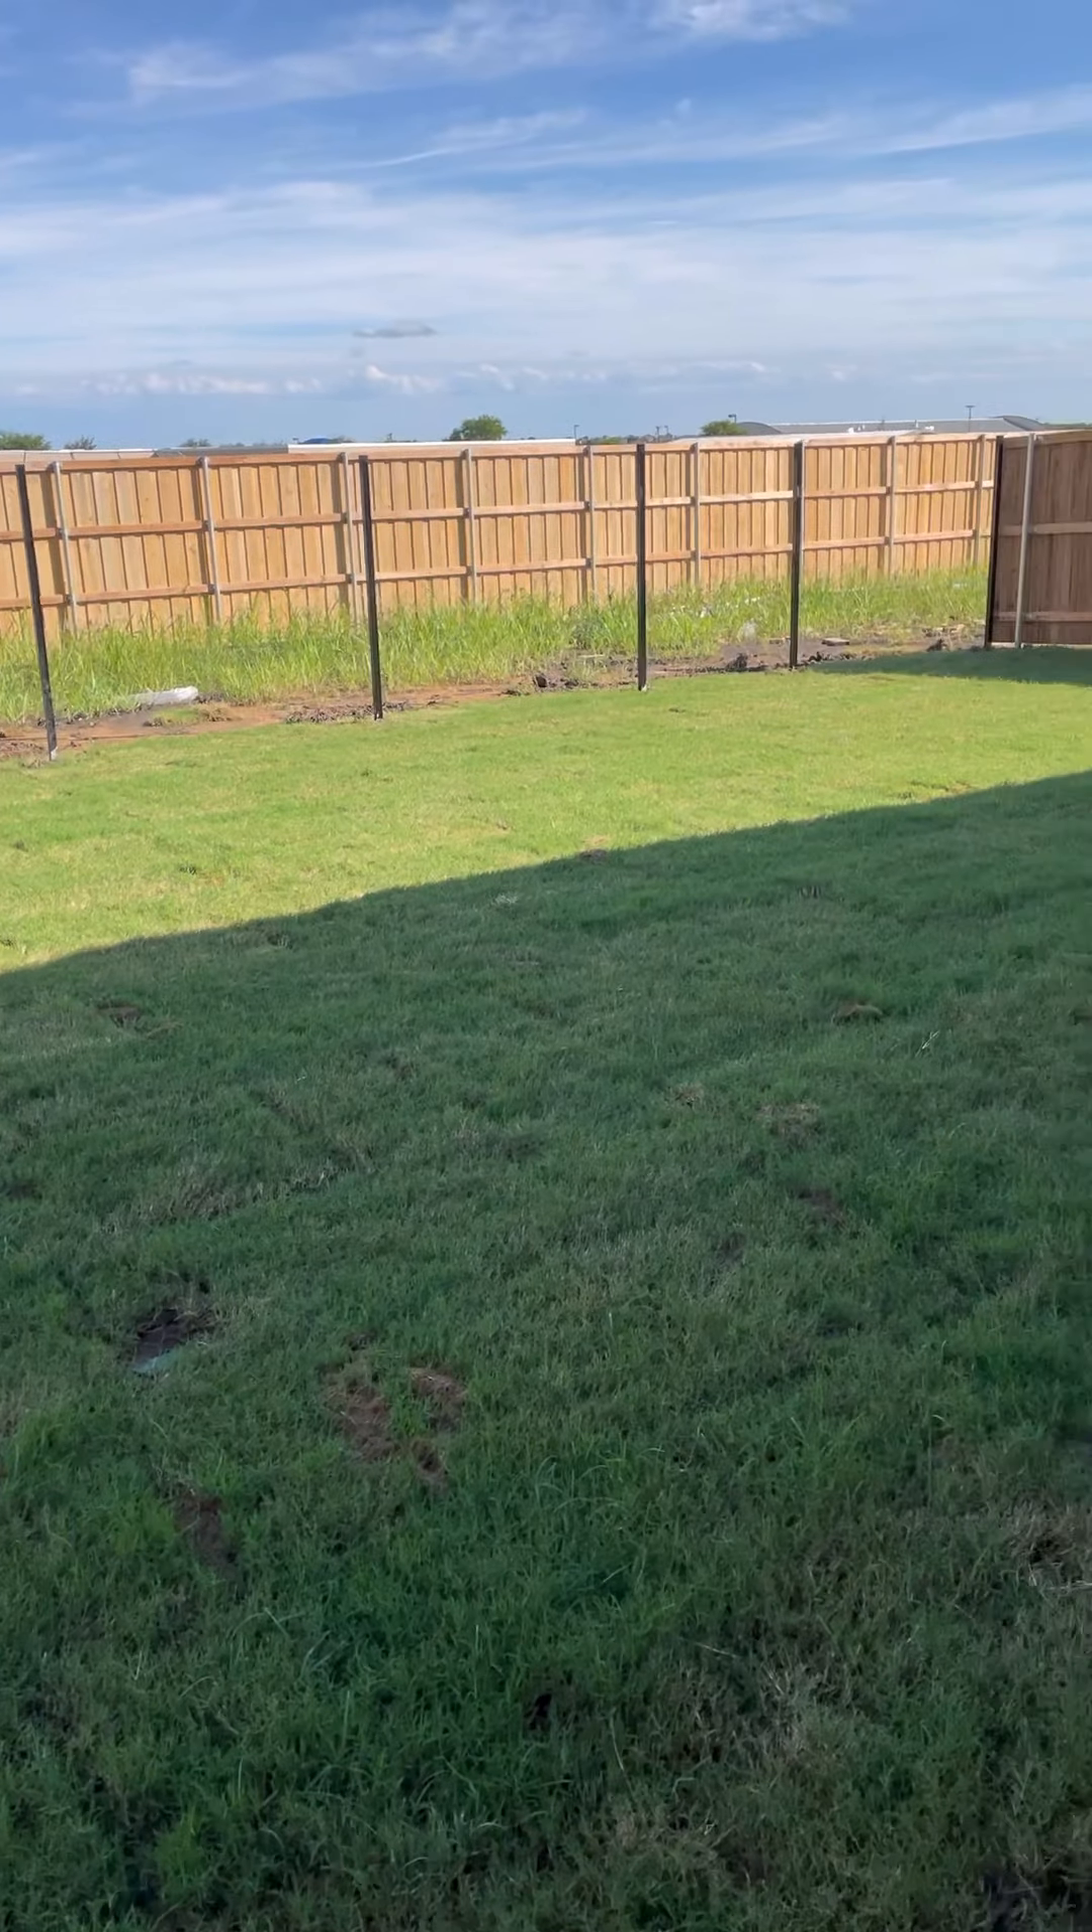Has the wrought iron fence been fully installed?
No.